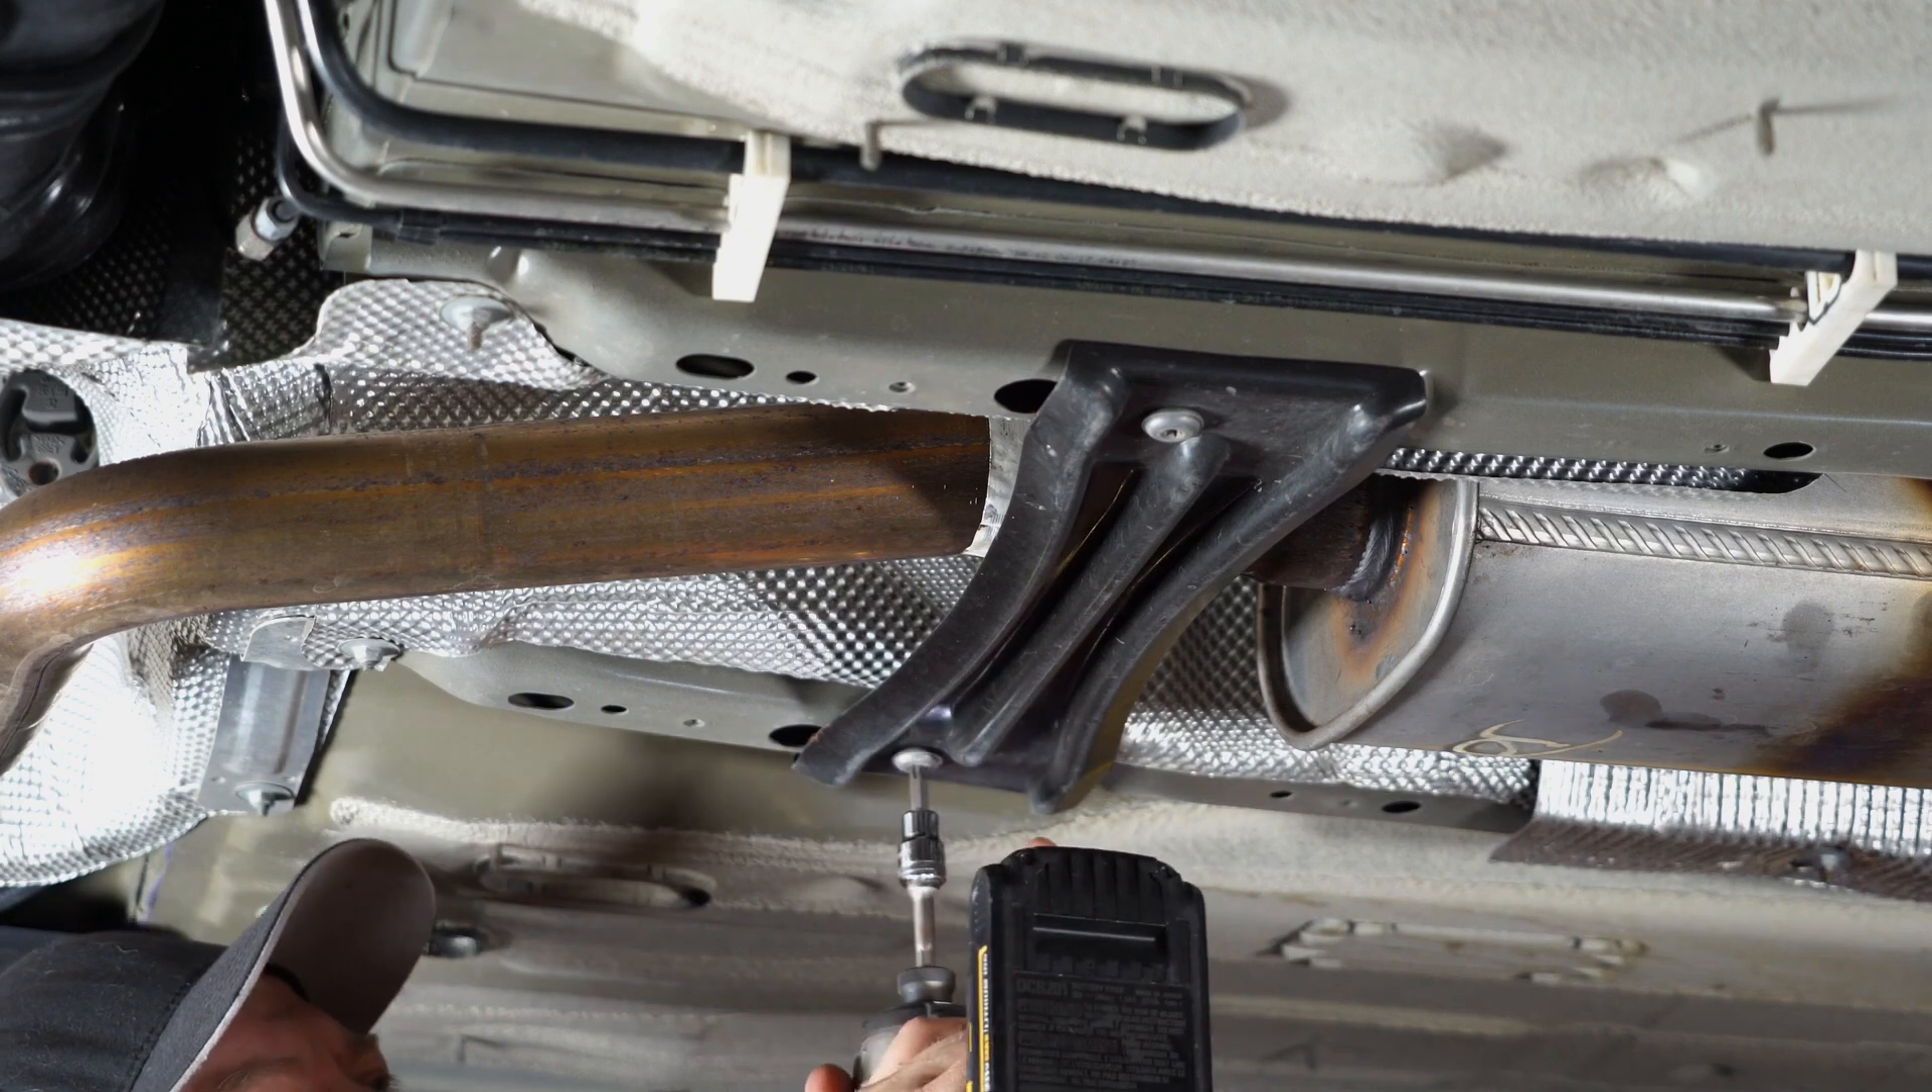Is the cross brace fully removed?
No.